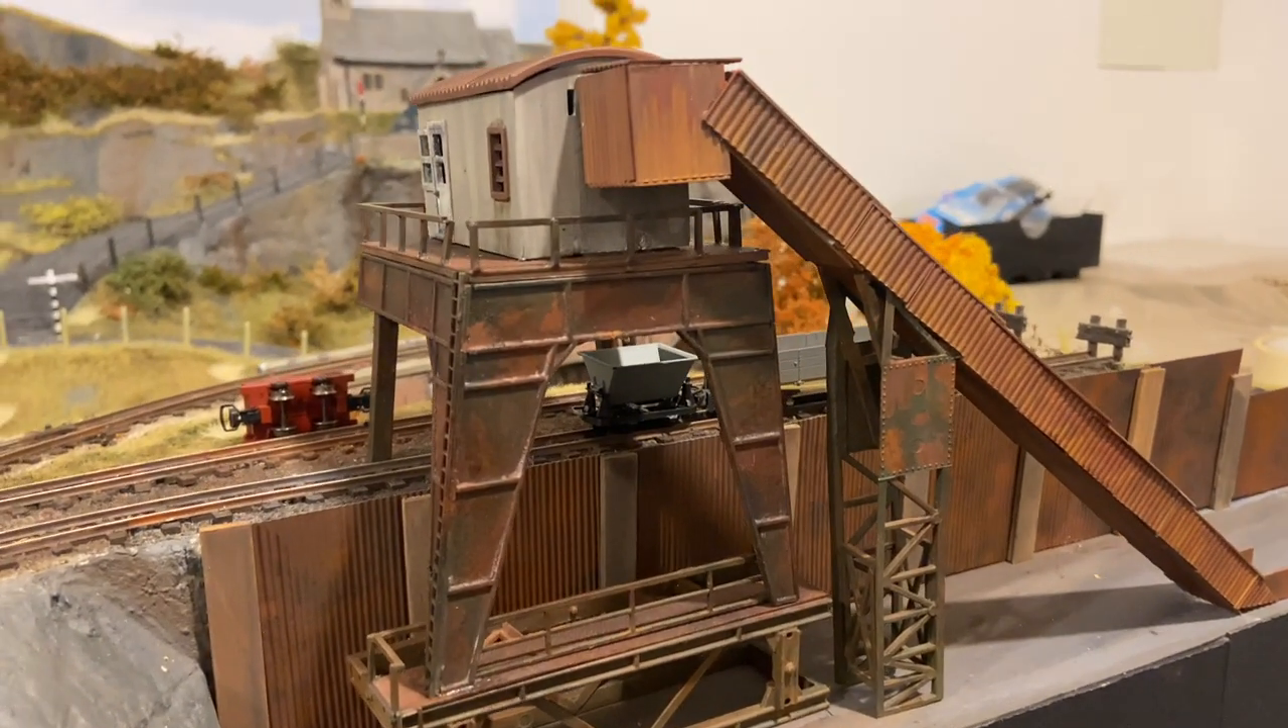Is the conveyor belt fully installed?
Yes.